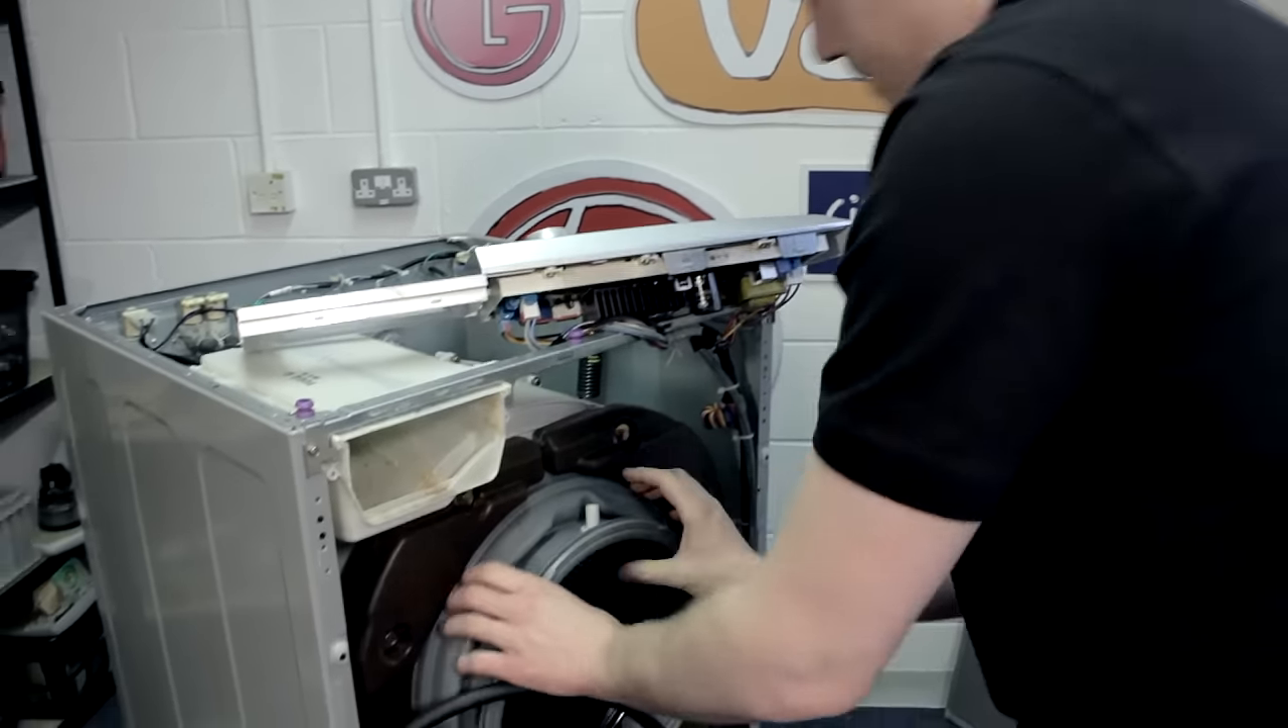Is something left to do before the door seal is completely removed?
Yes.